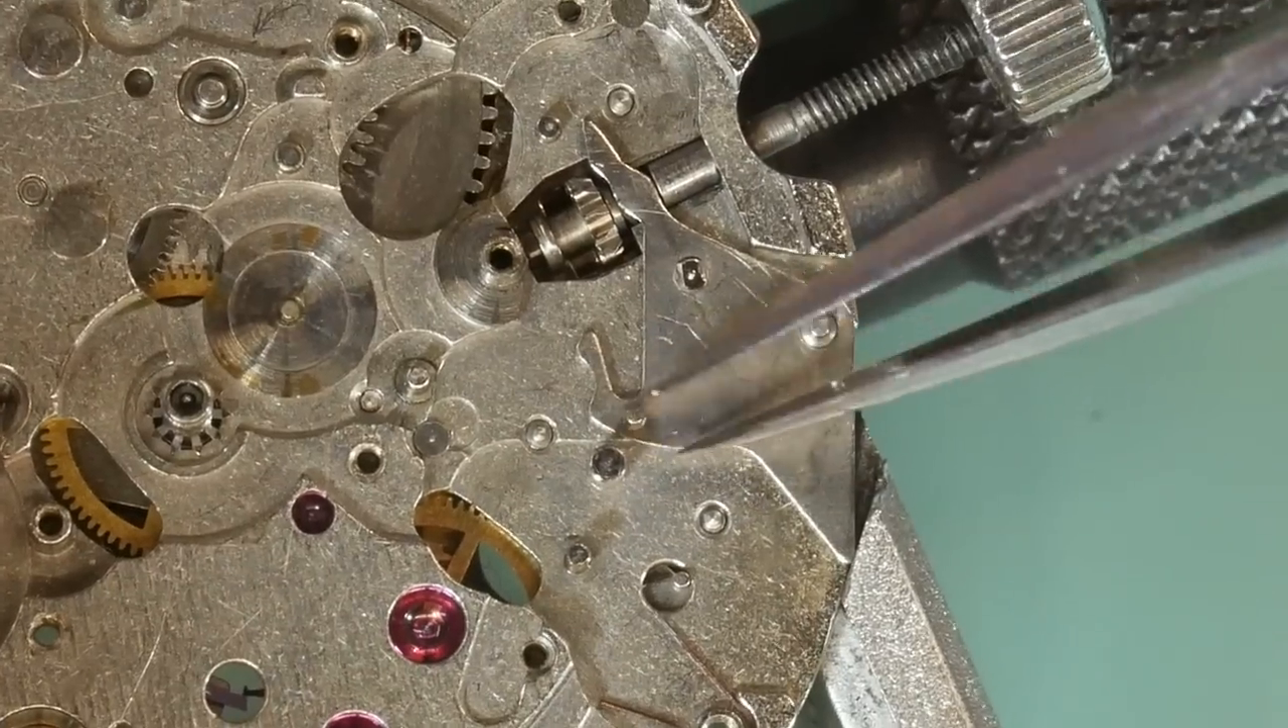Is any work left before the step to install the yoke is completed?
Yes.